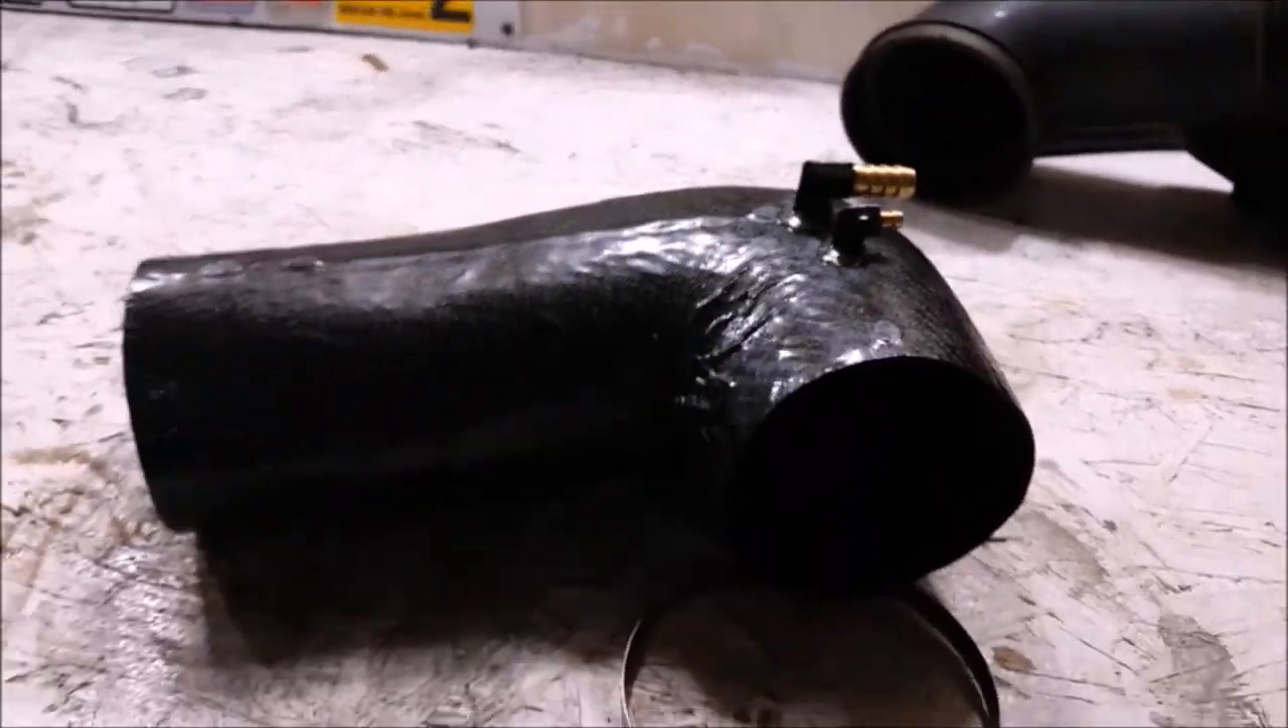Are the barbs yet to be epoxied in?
No.